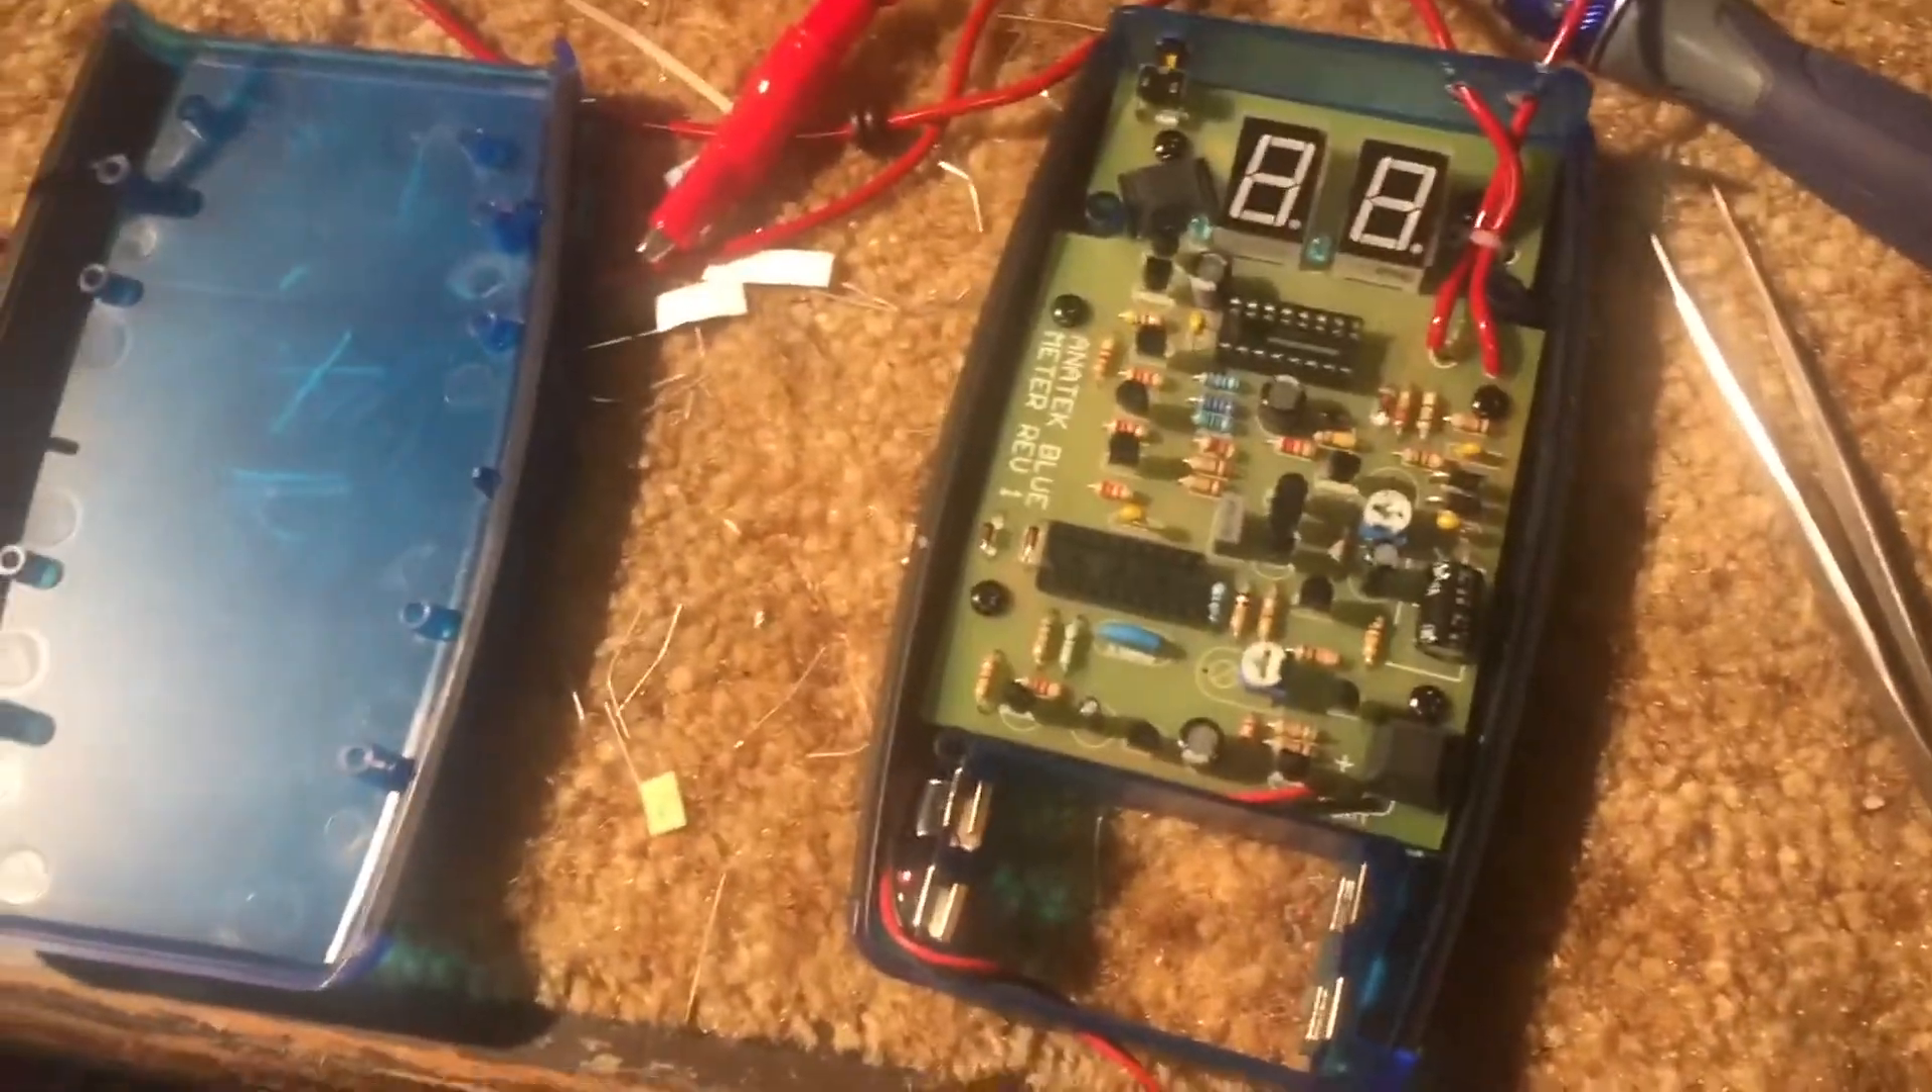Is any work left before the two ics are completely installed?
Yes.